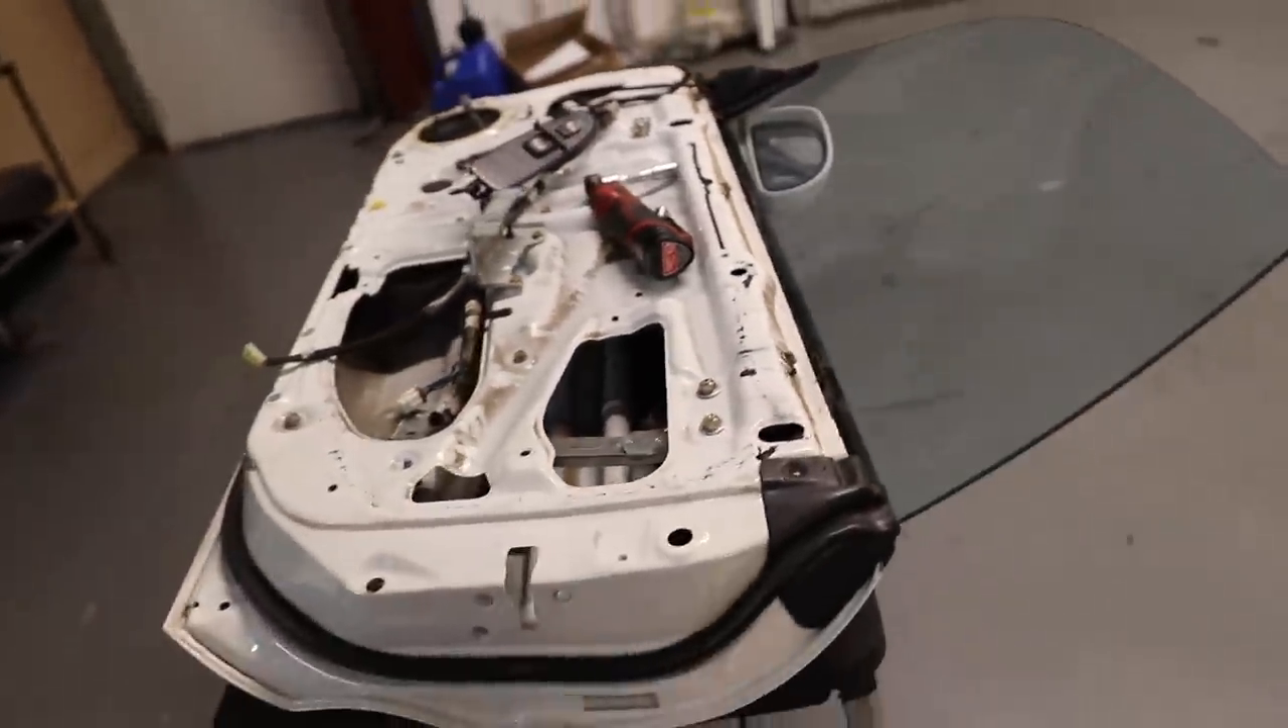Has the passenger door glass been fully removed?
No.